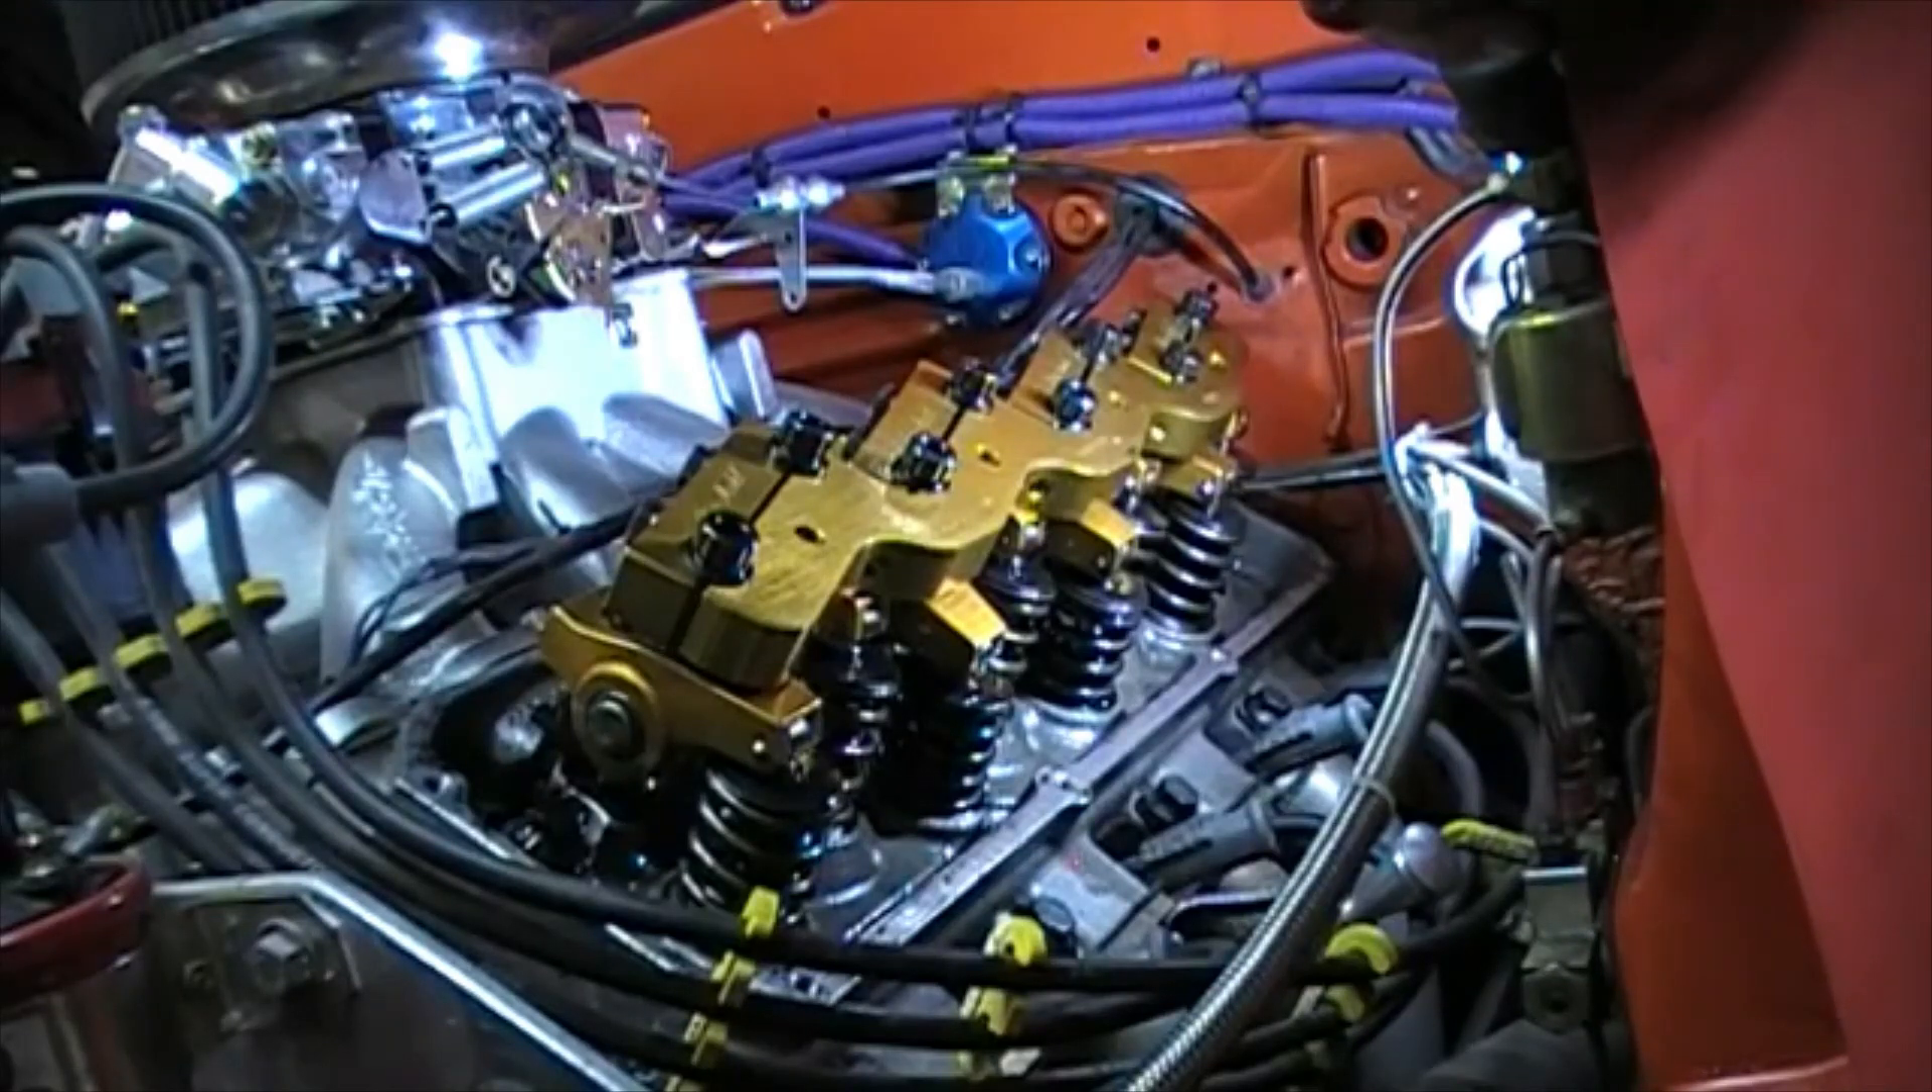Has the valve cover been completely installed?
No.